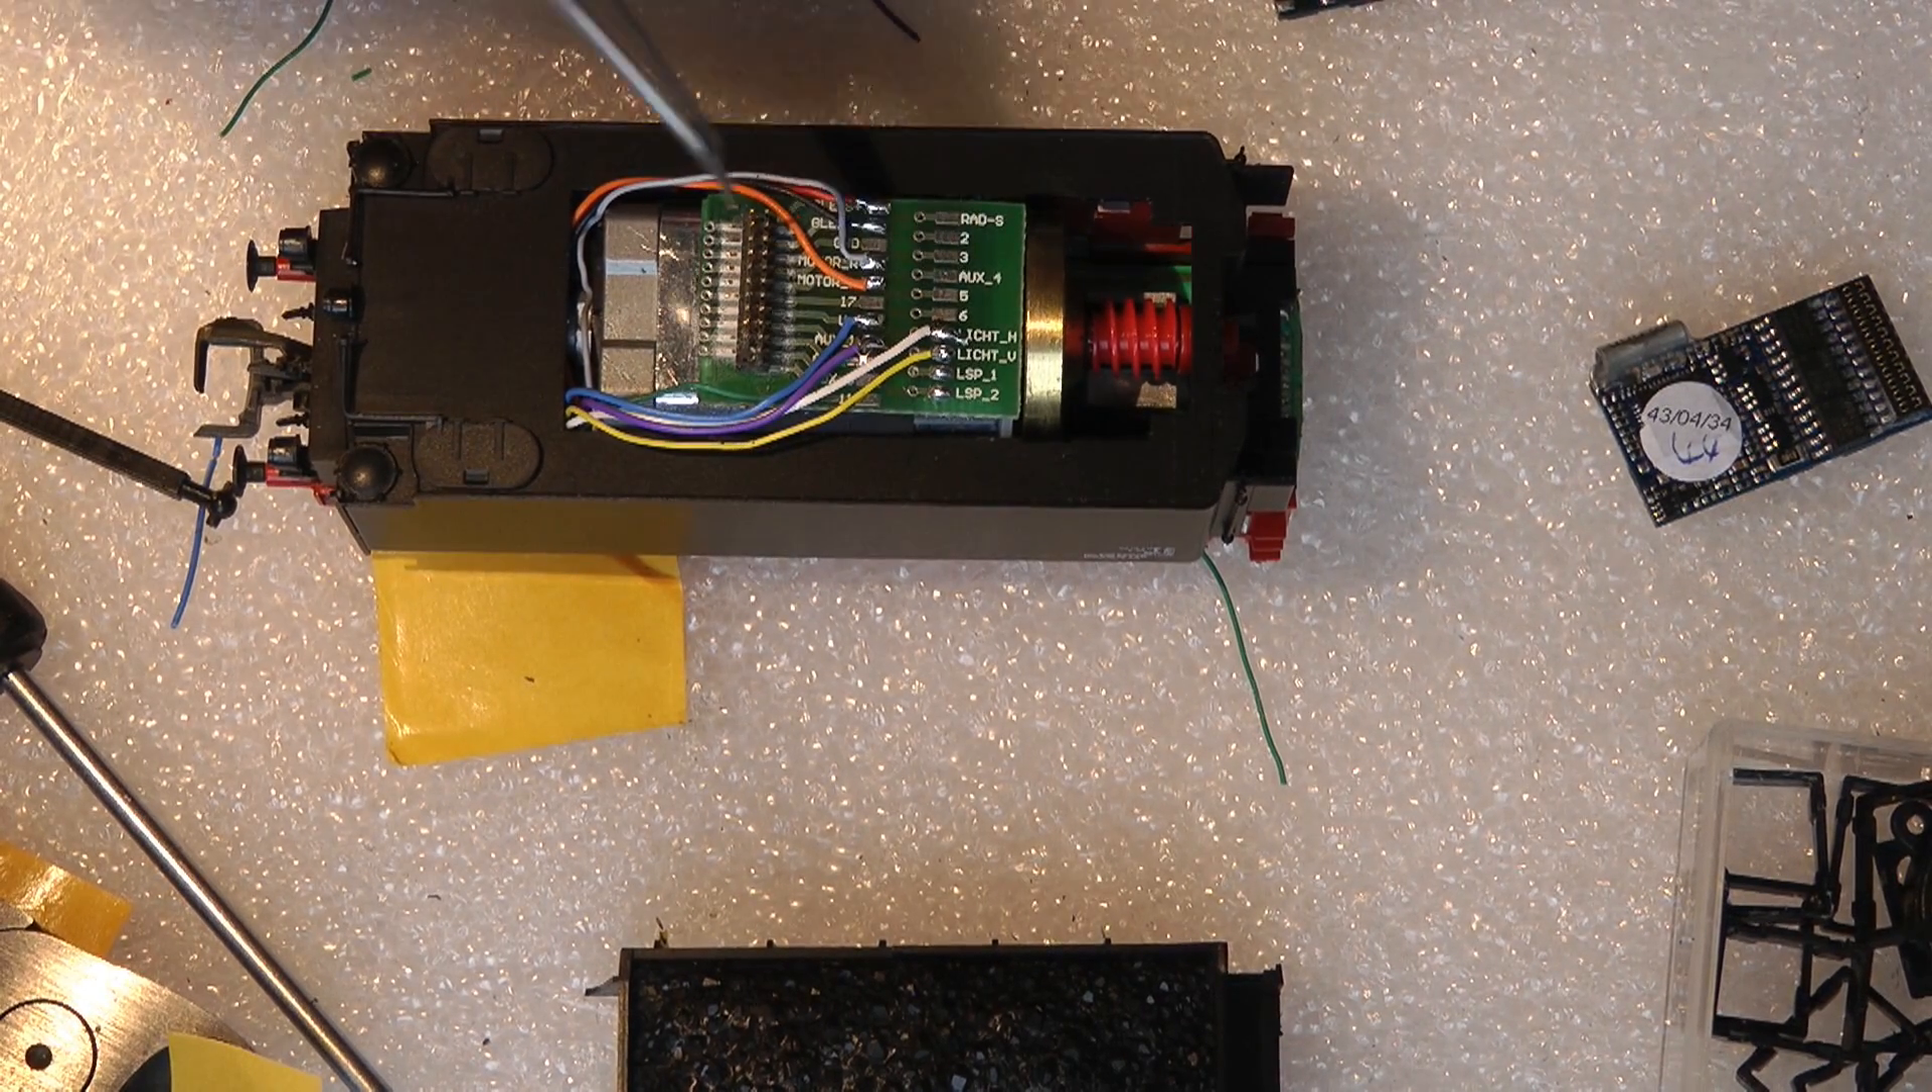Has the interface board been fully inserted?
Yes.